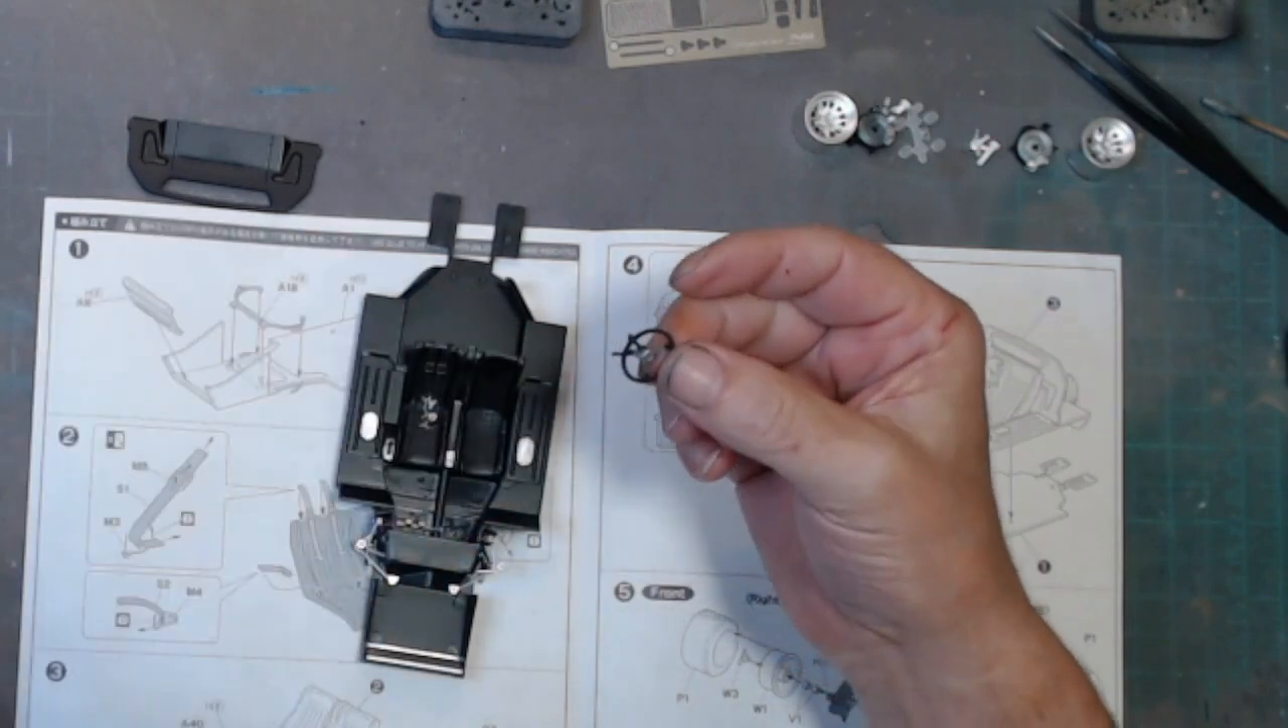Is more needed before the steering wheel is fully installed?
Yes.